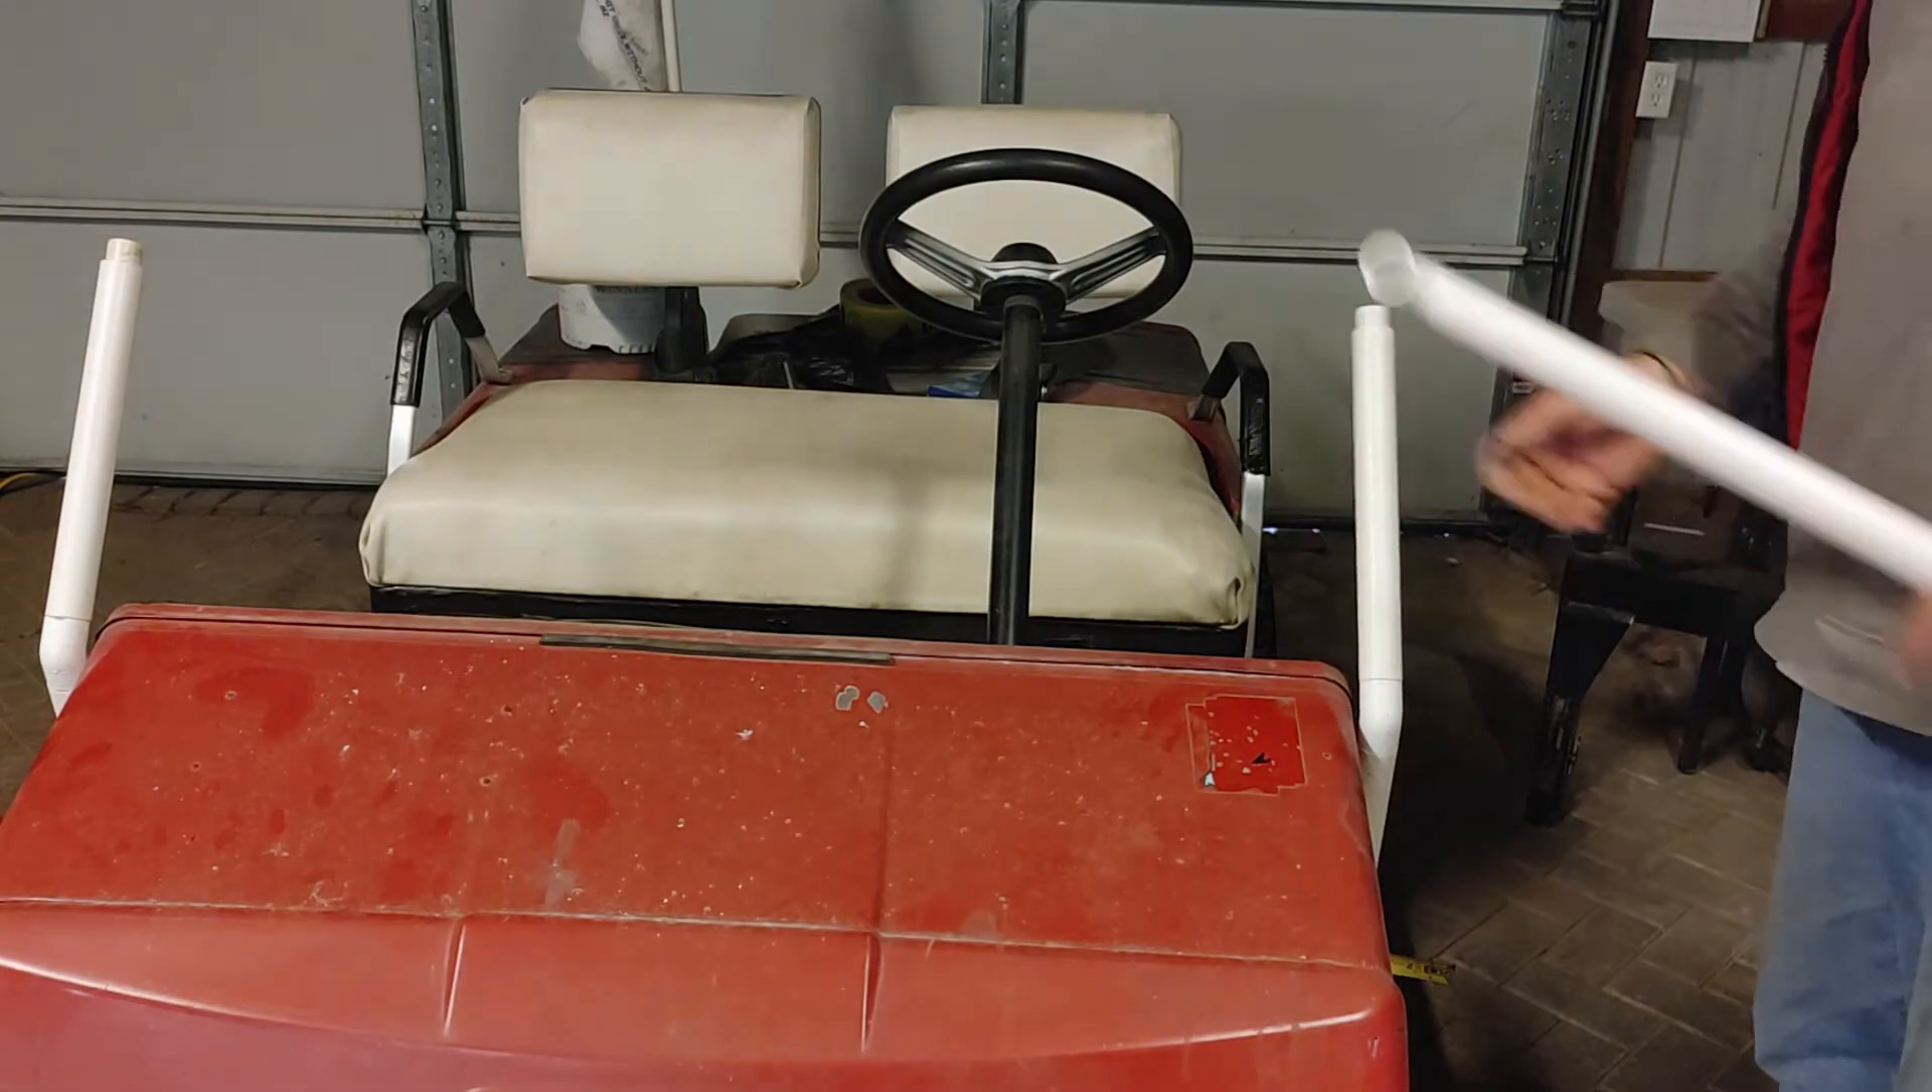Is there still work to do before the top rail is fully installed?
Yes.